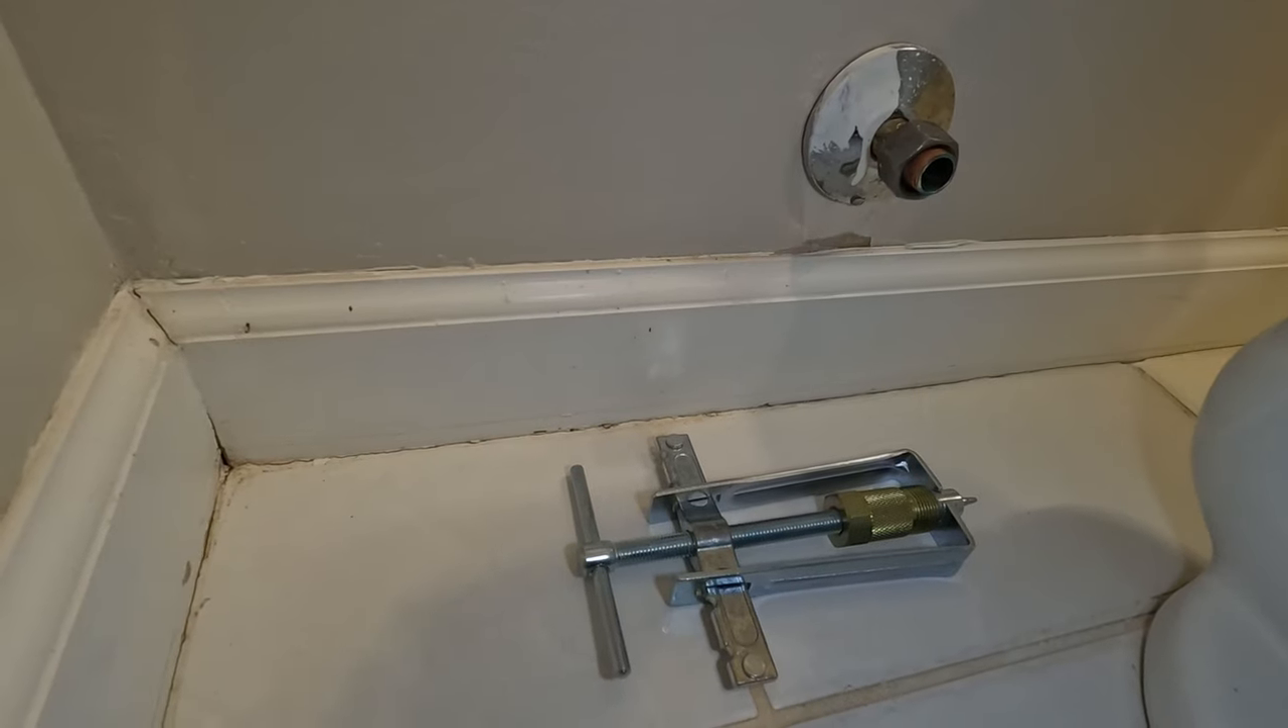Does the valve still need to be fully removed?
No.